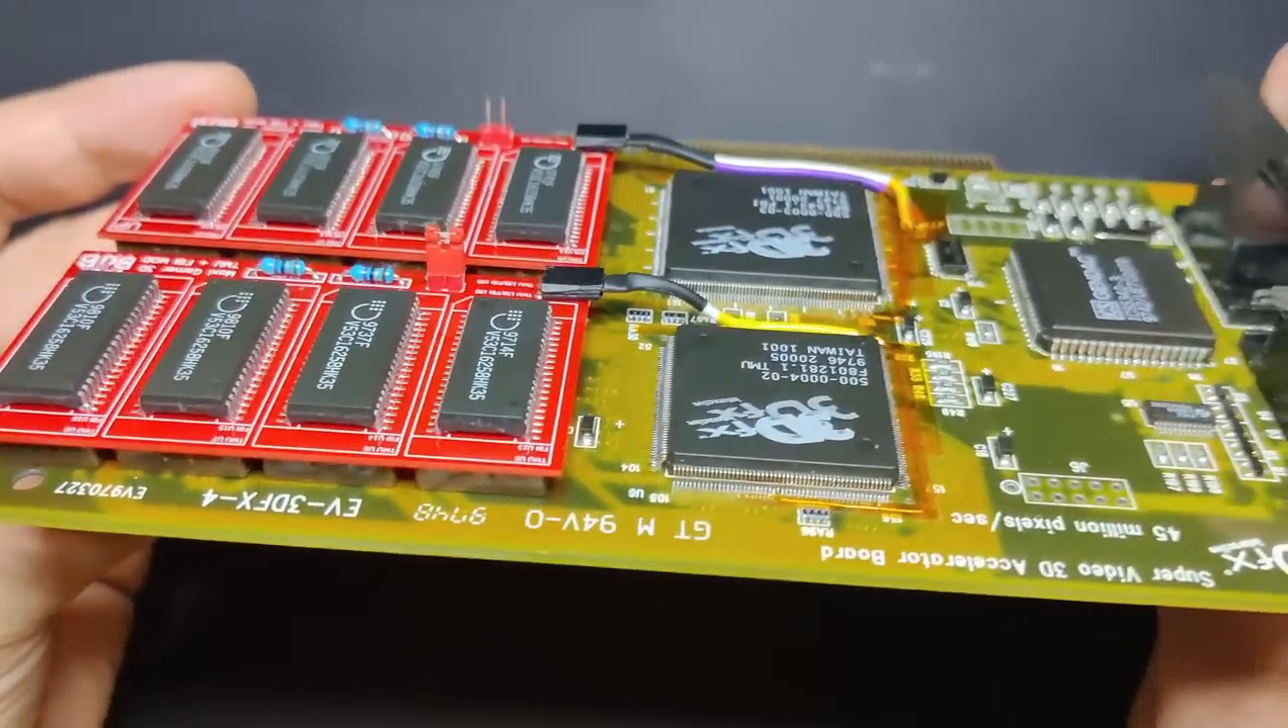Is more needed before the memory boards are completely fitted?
No.